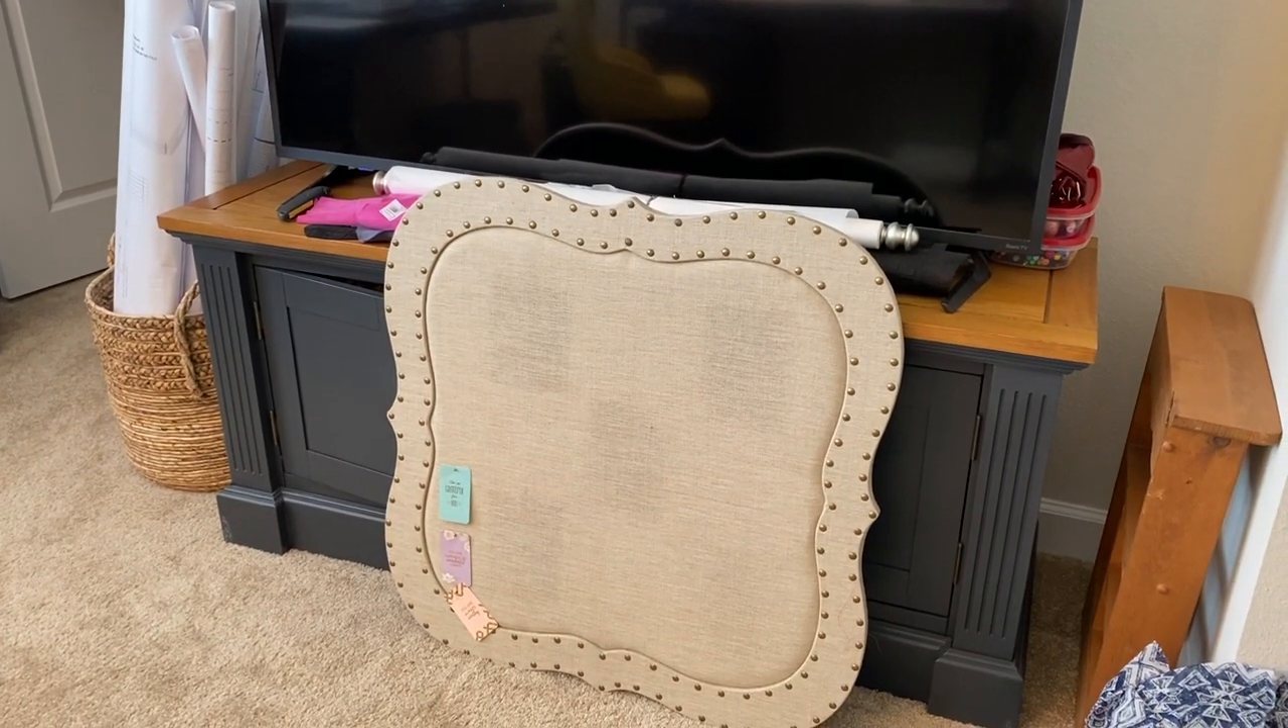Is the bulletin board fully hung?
No.